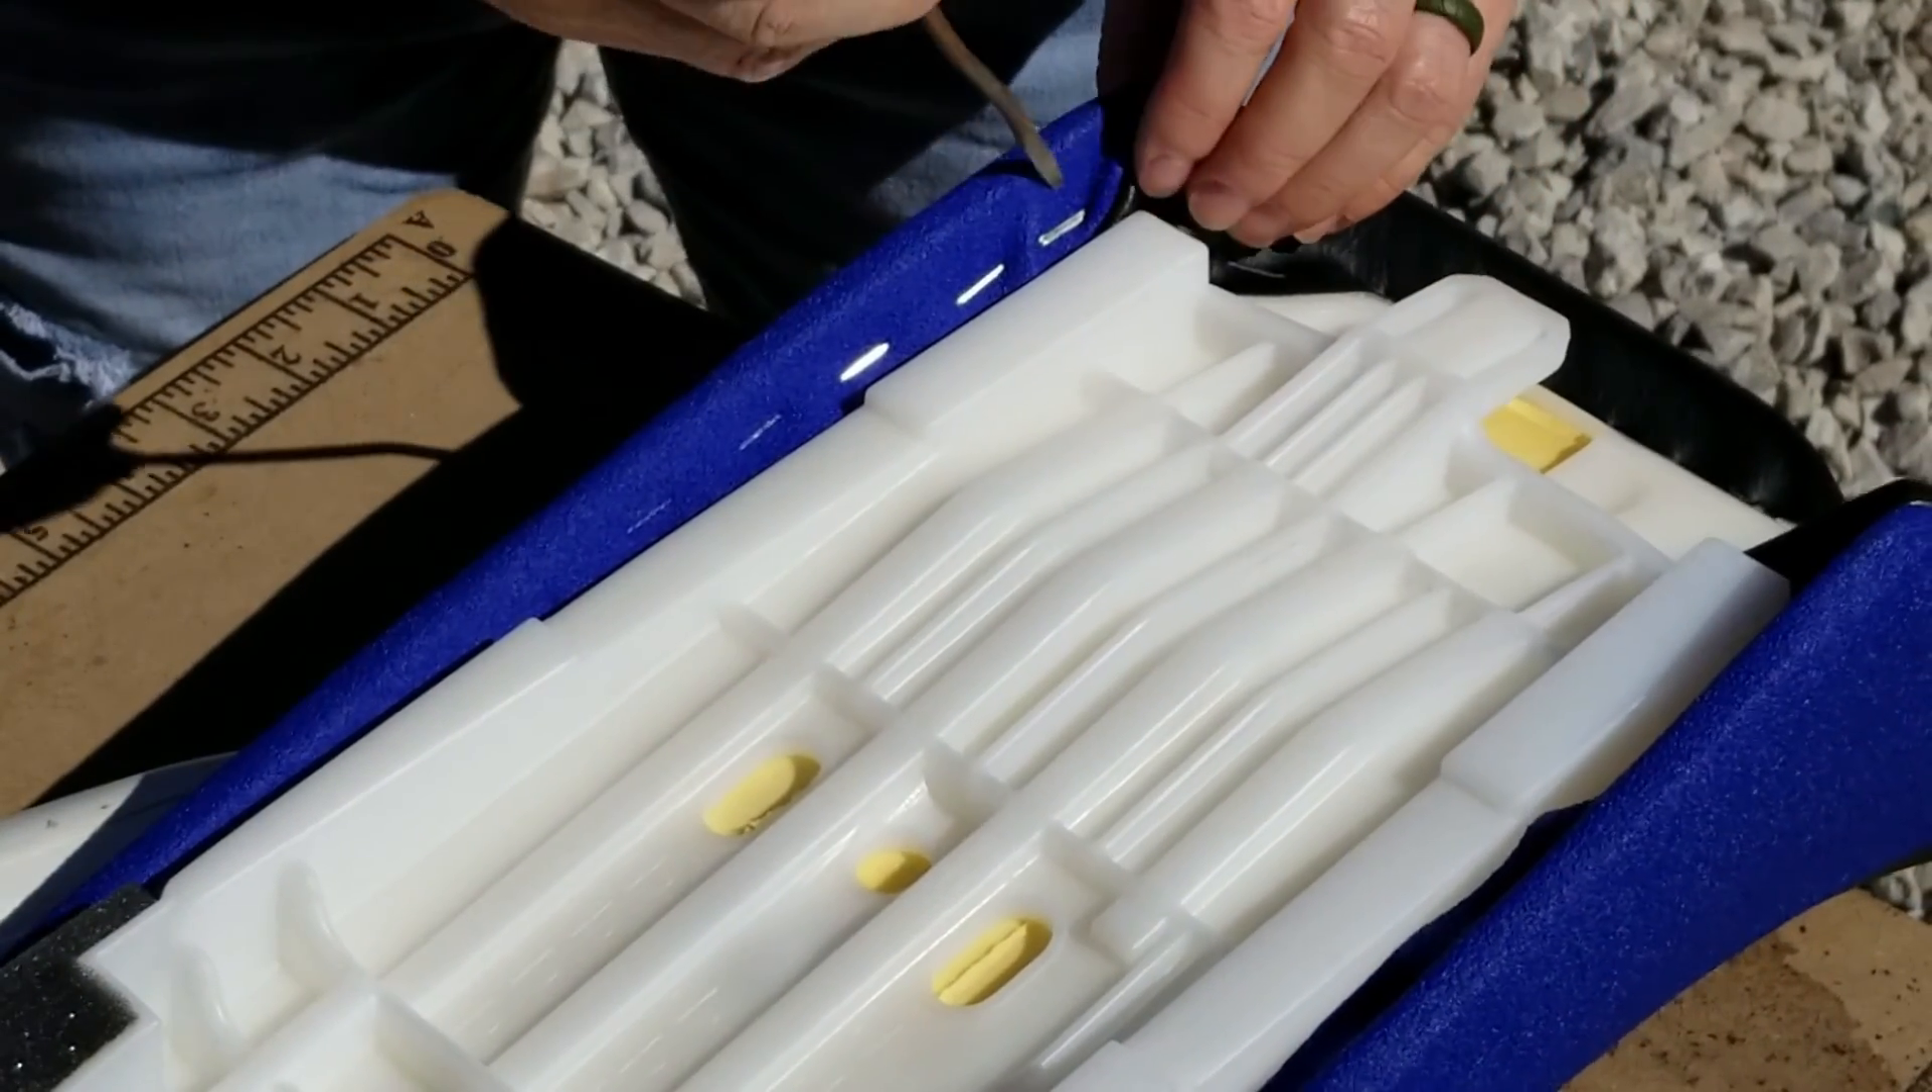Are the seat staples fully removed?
No.